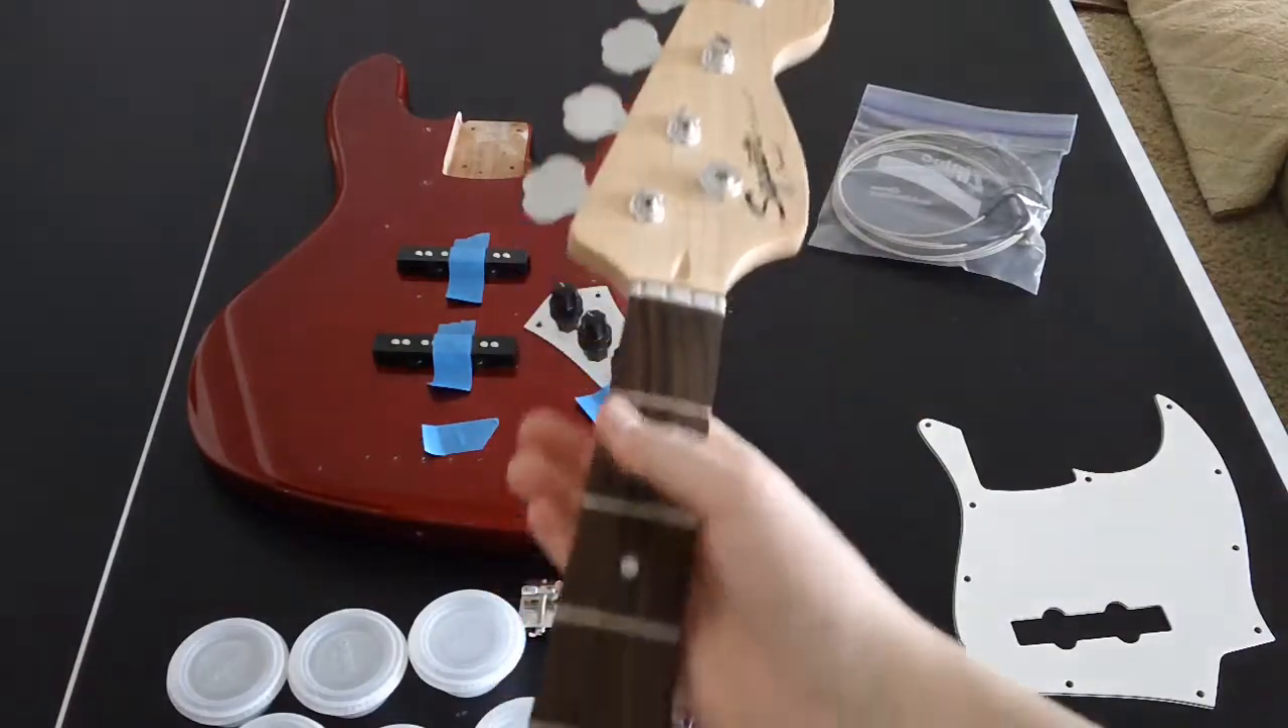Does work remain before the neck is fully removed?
No.